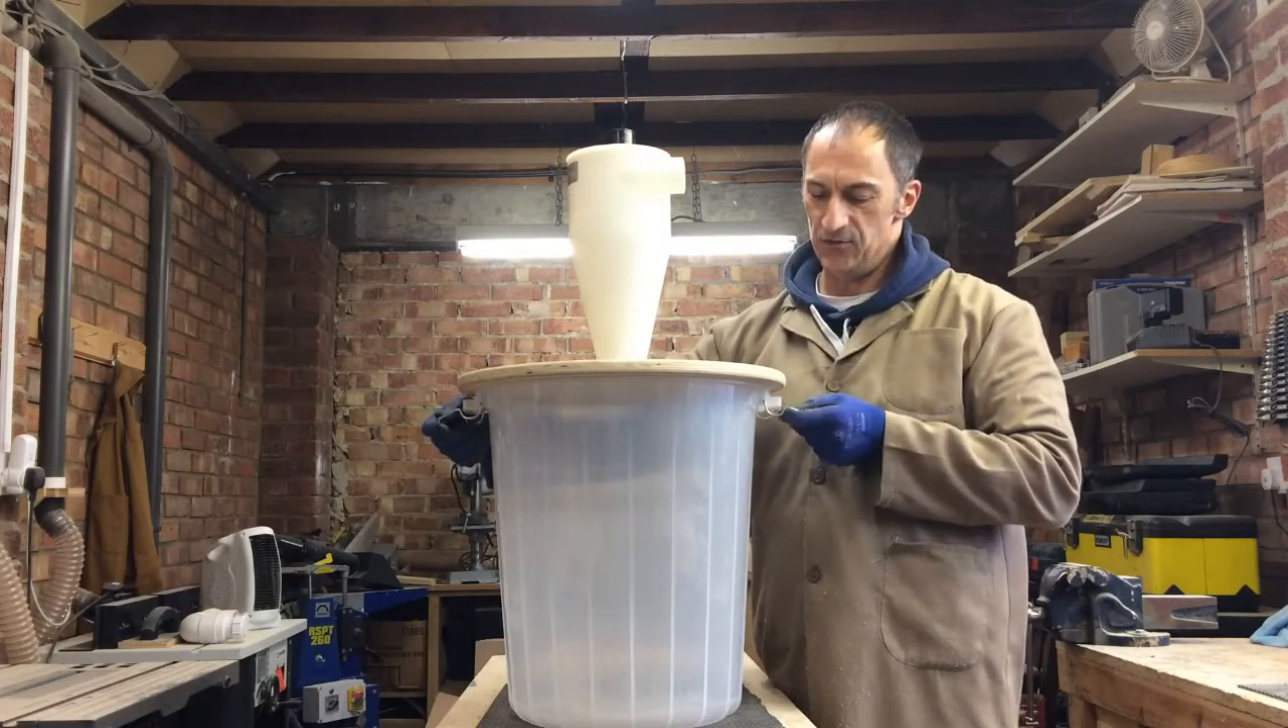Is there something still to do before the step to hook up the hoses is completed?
Yes.